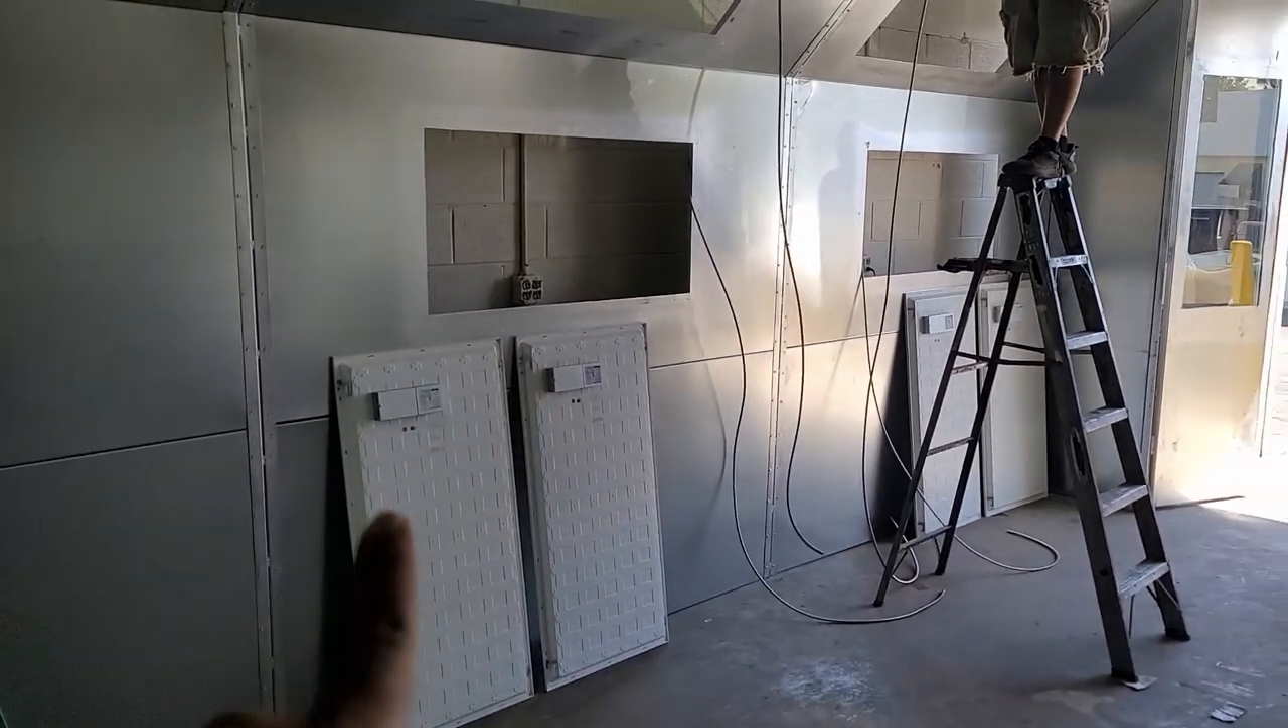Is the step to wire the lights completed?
No.